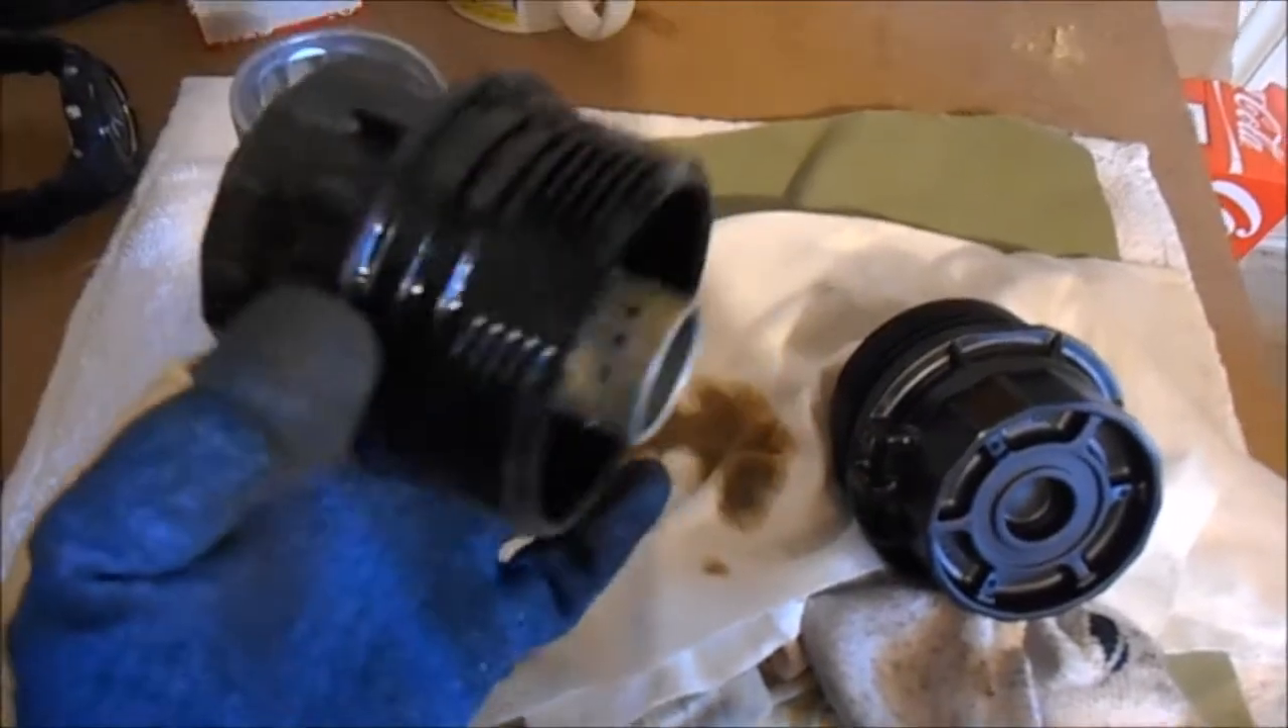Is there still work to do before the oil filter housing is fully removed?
No.